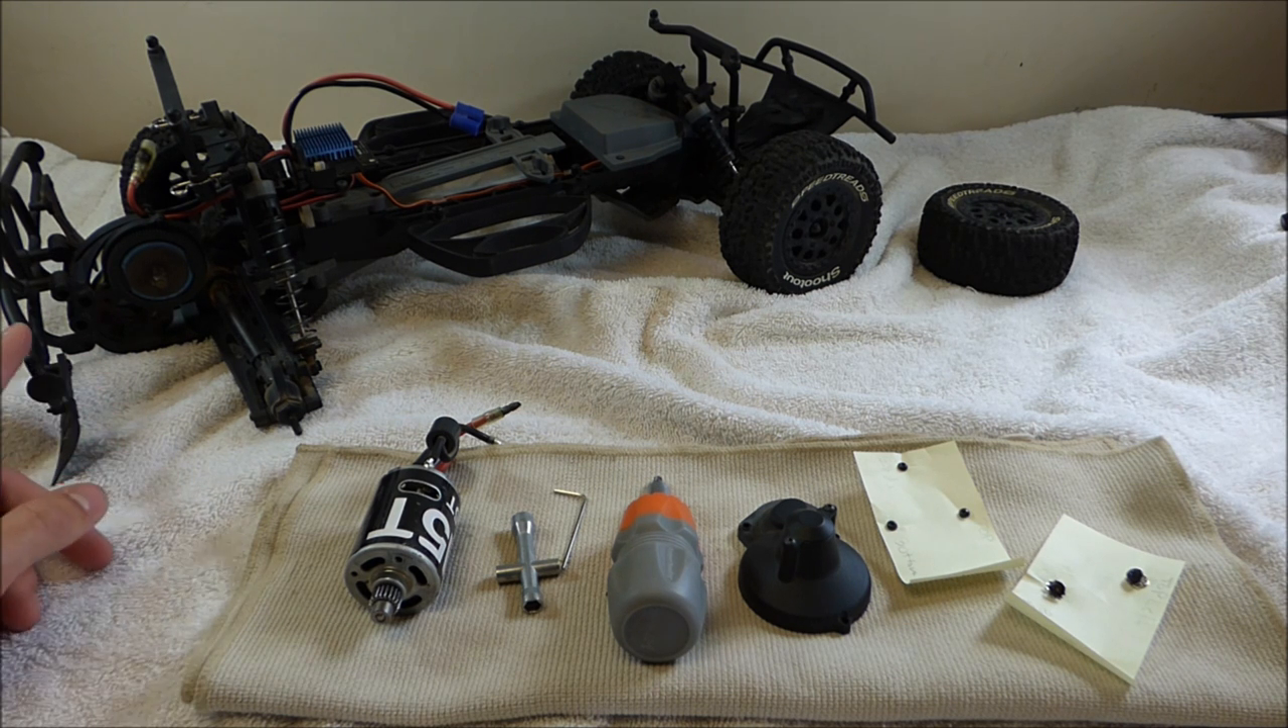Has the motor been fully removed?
Yes.